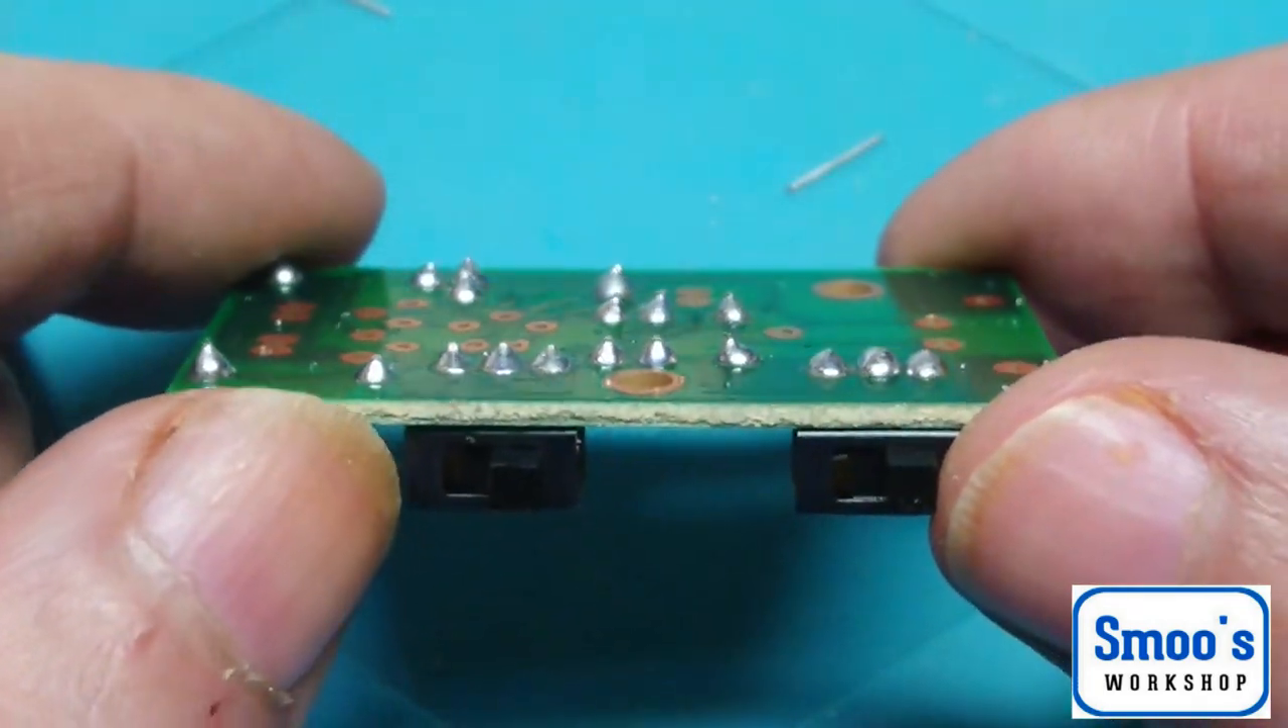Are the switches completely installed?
Yes.